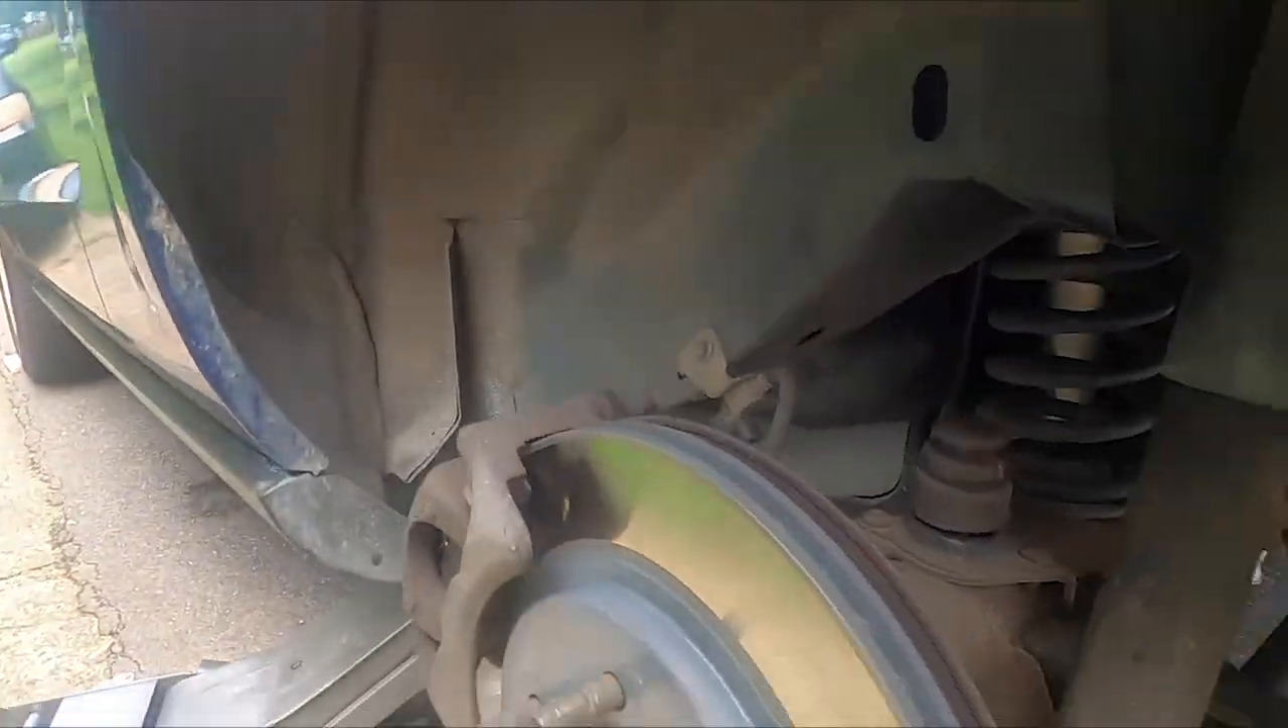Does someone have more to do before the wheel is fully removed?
No.